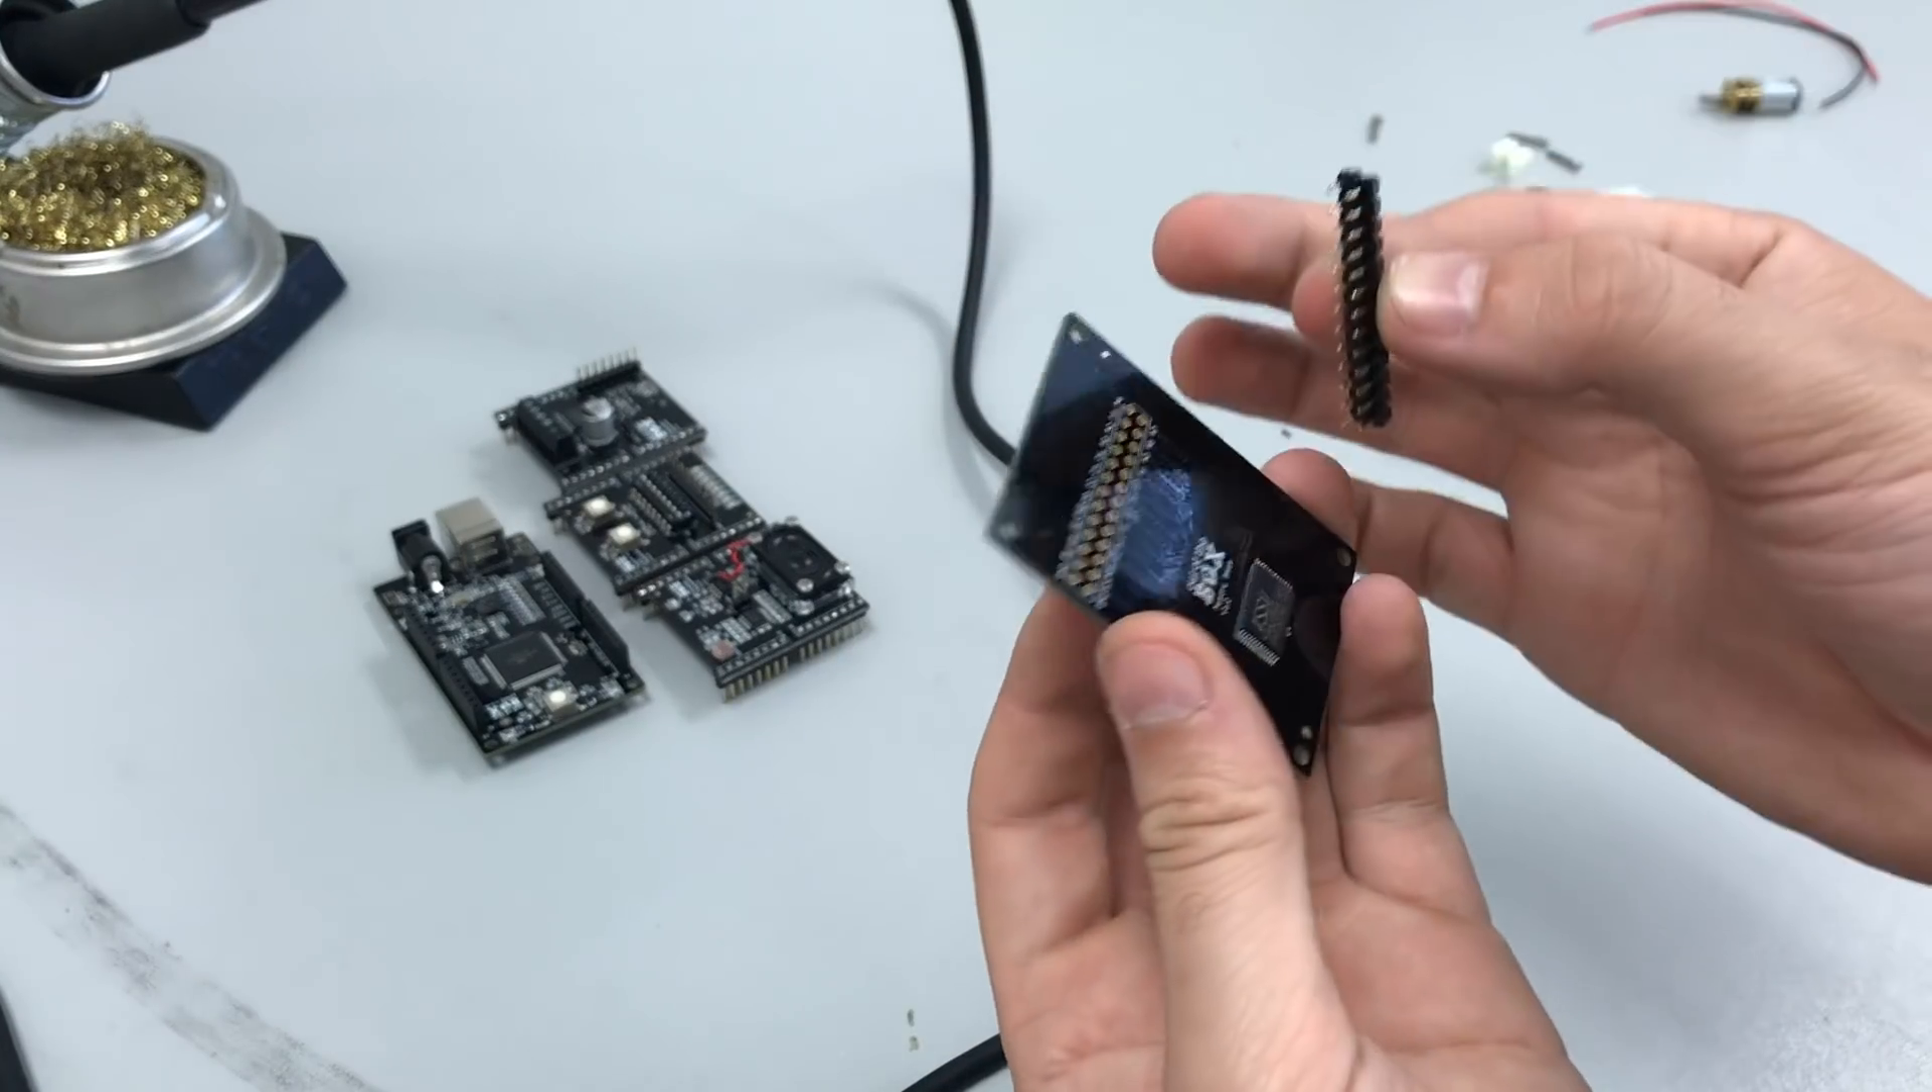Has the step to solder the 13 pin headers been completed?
No.